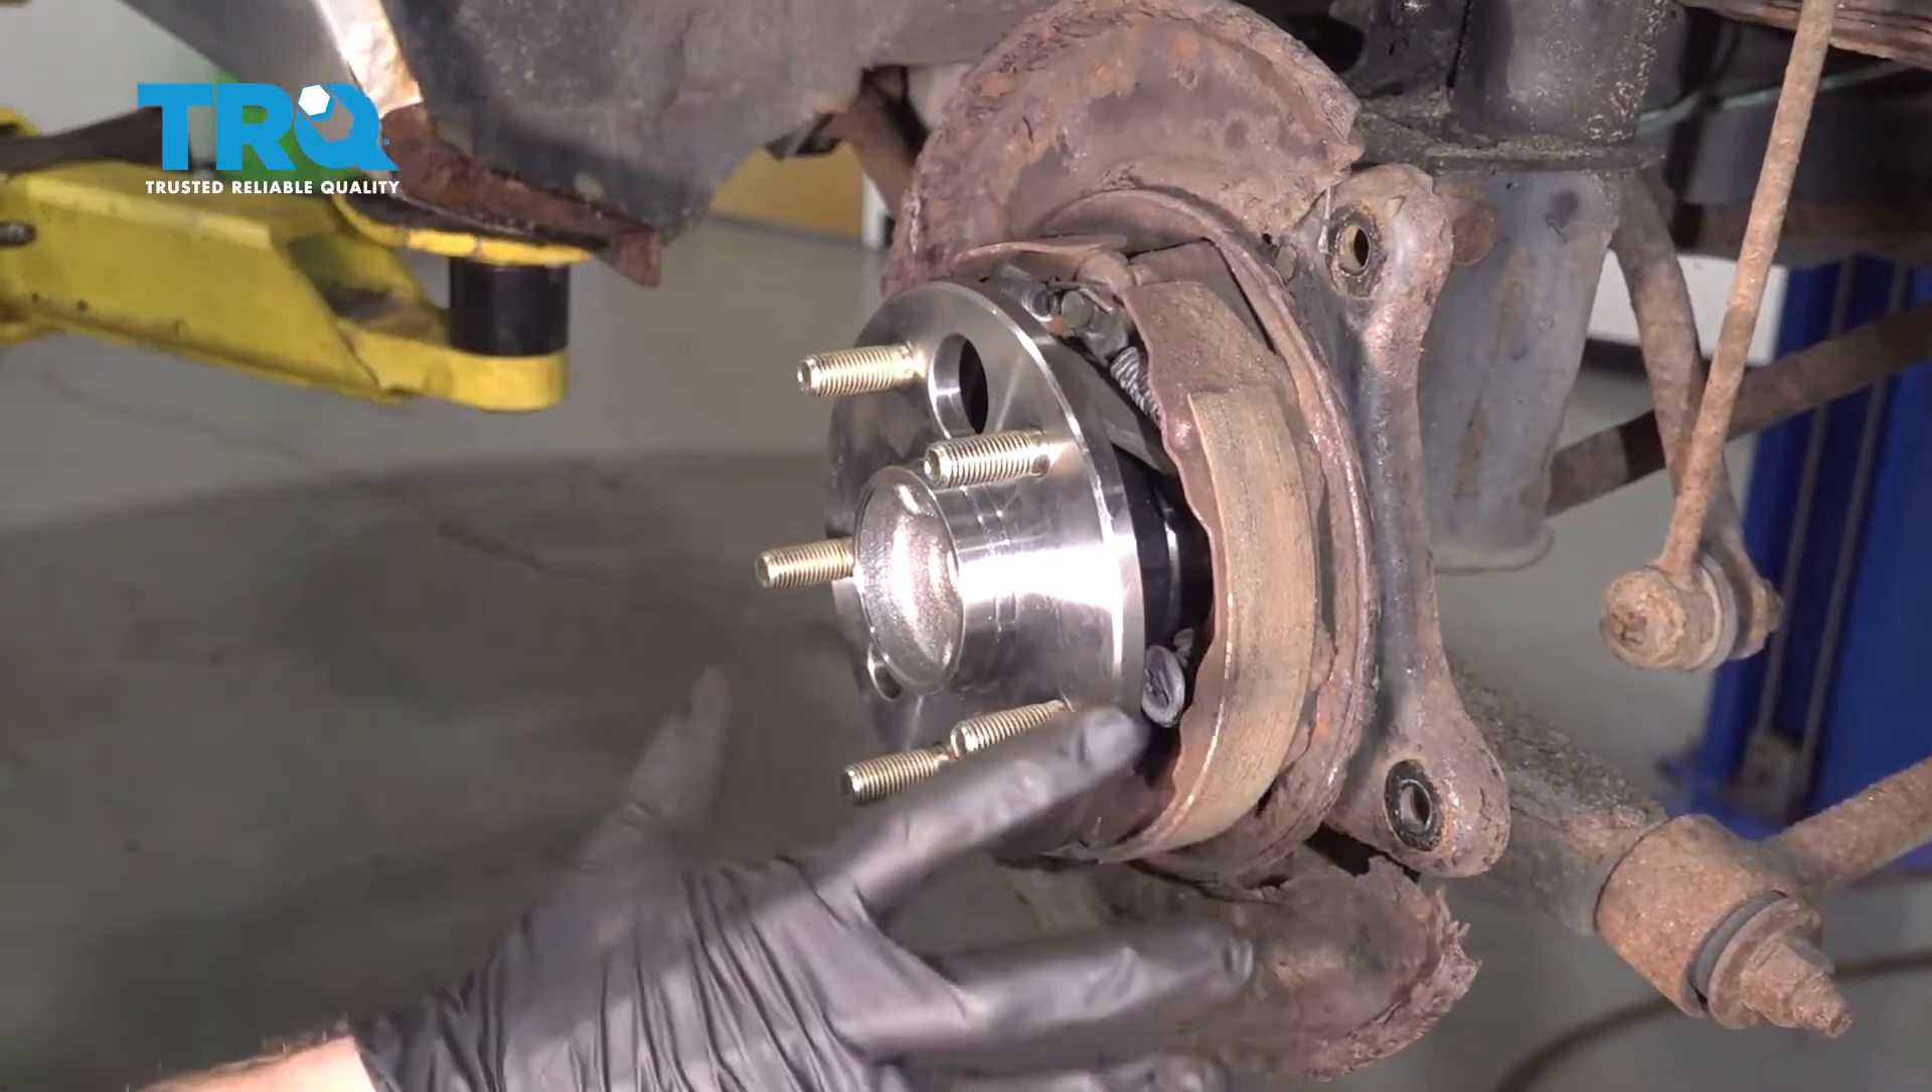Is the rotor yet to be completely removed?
No.